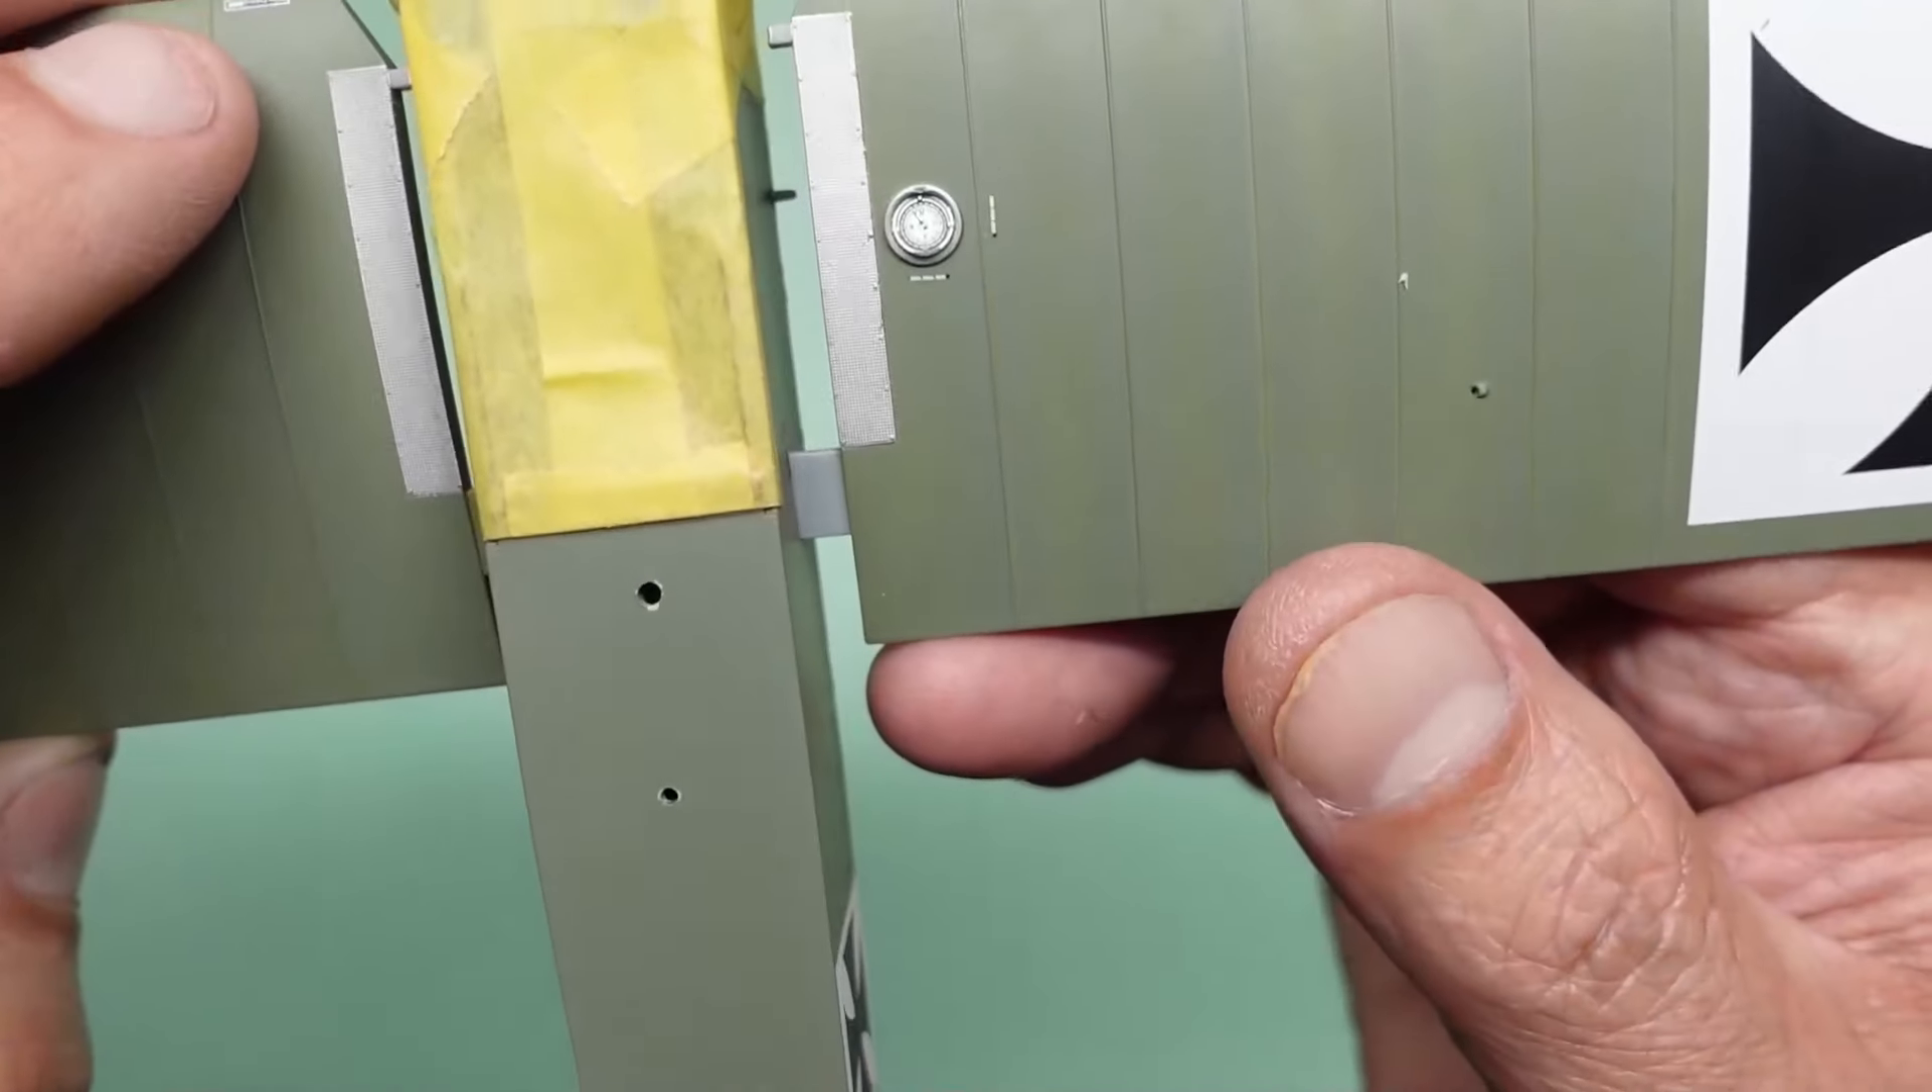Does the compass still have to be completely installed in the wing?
No.